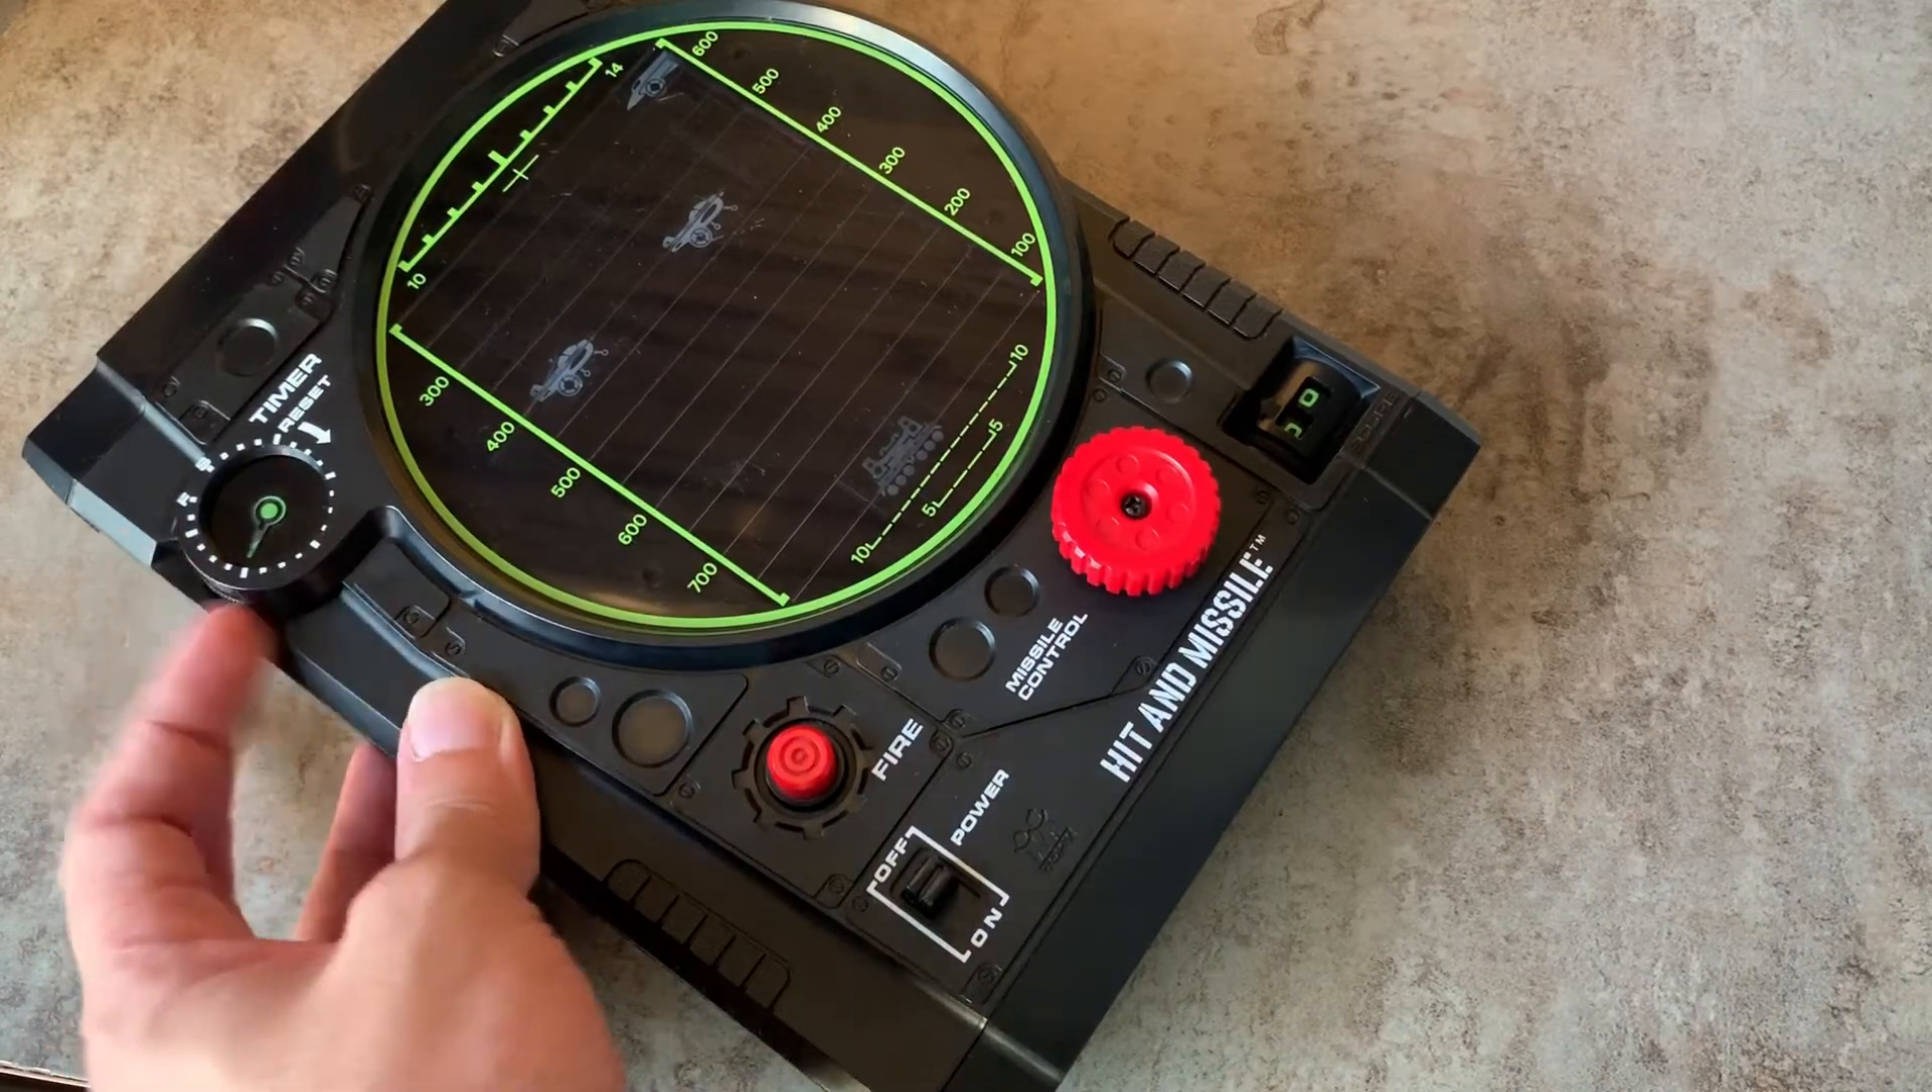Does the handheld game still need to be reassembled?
No.